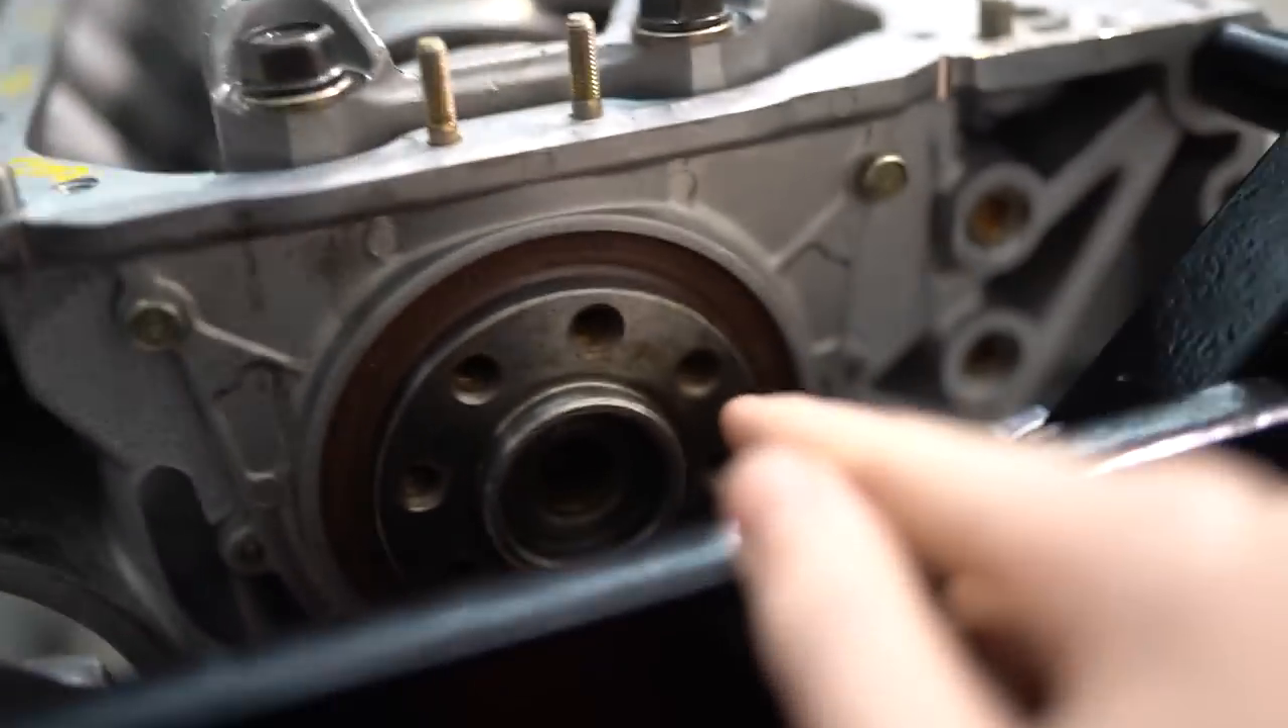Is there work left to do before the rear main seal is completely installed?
No.